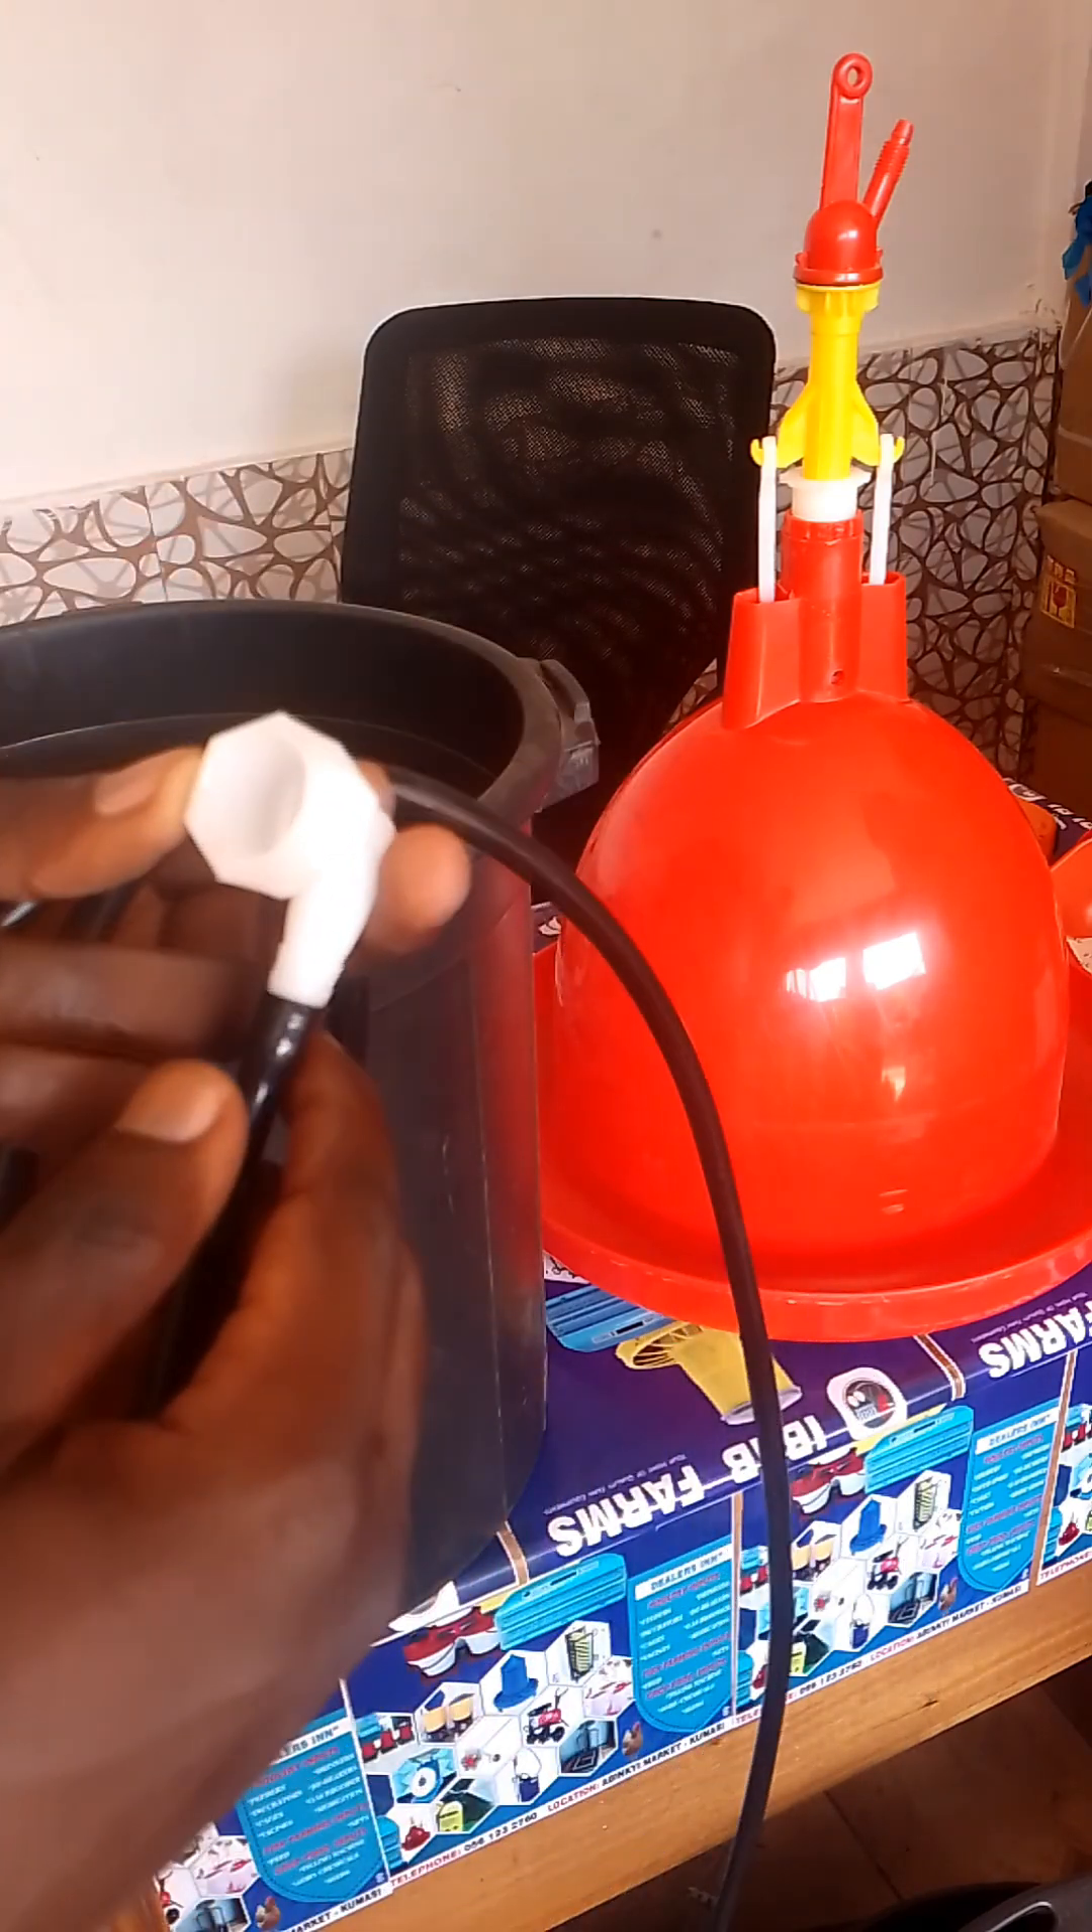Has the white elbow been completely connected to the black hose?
Yes.